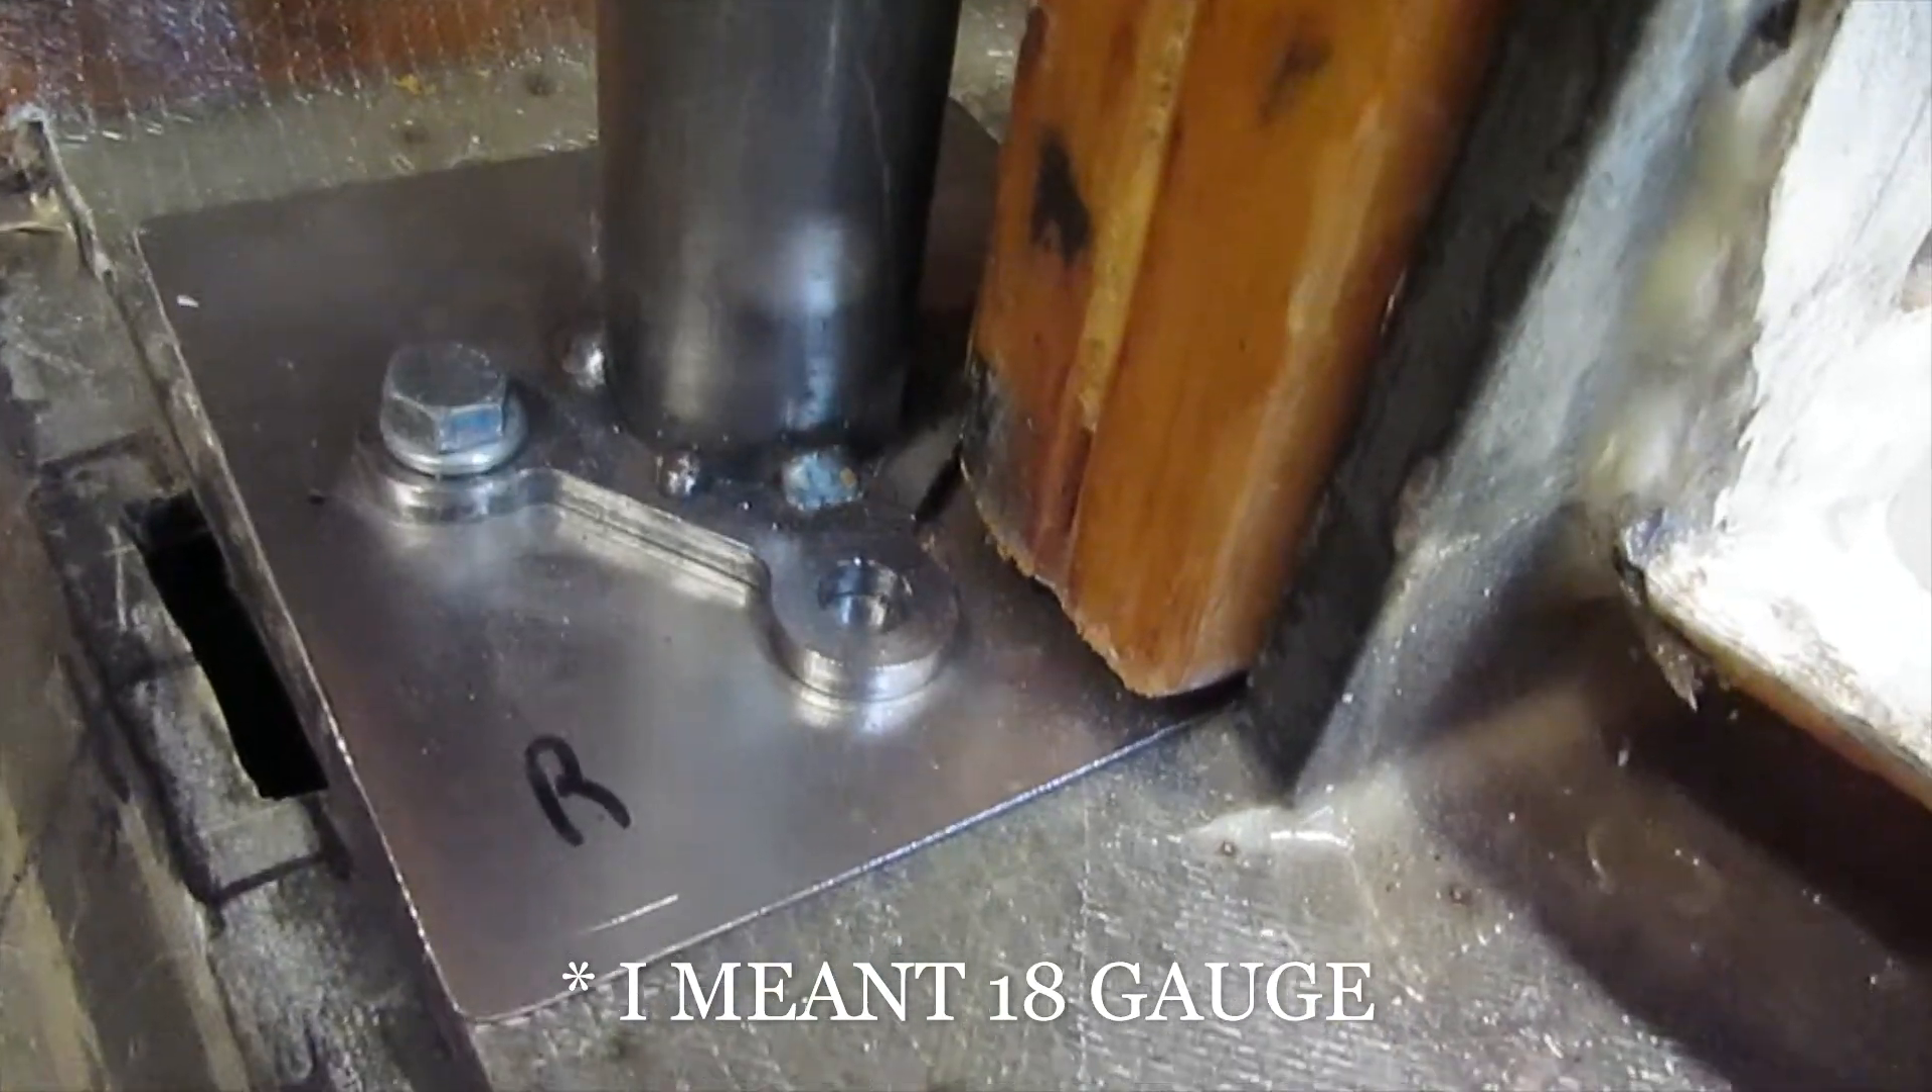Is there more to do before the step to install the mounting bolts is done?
Yes.